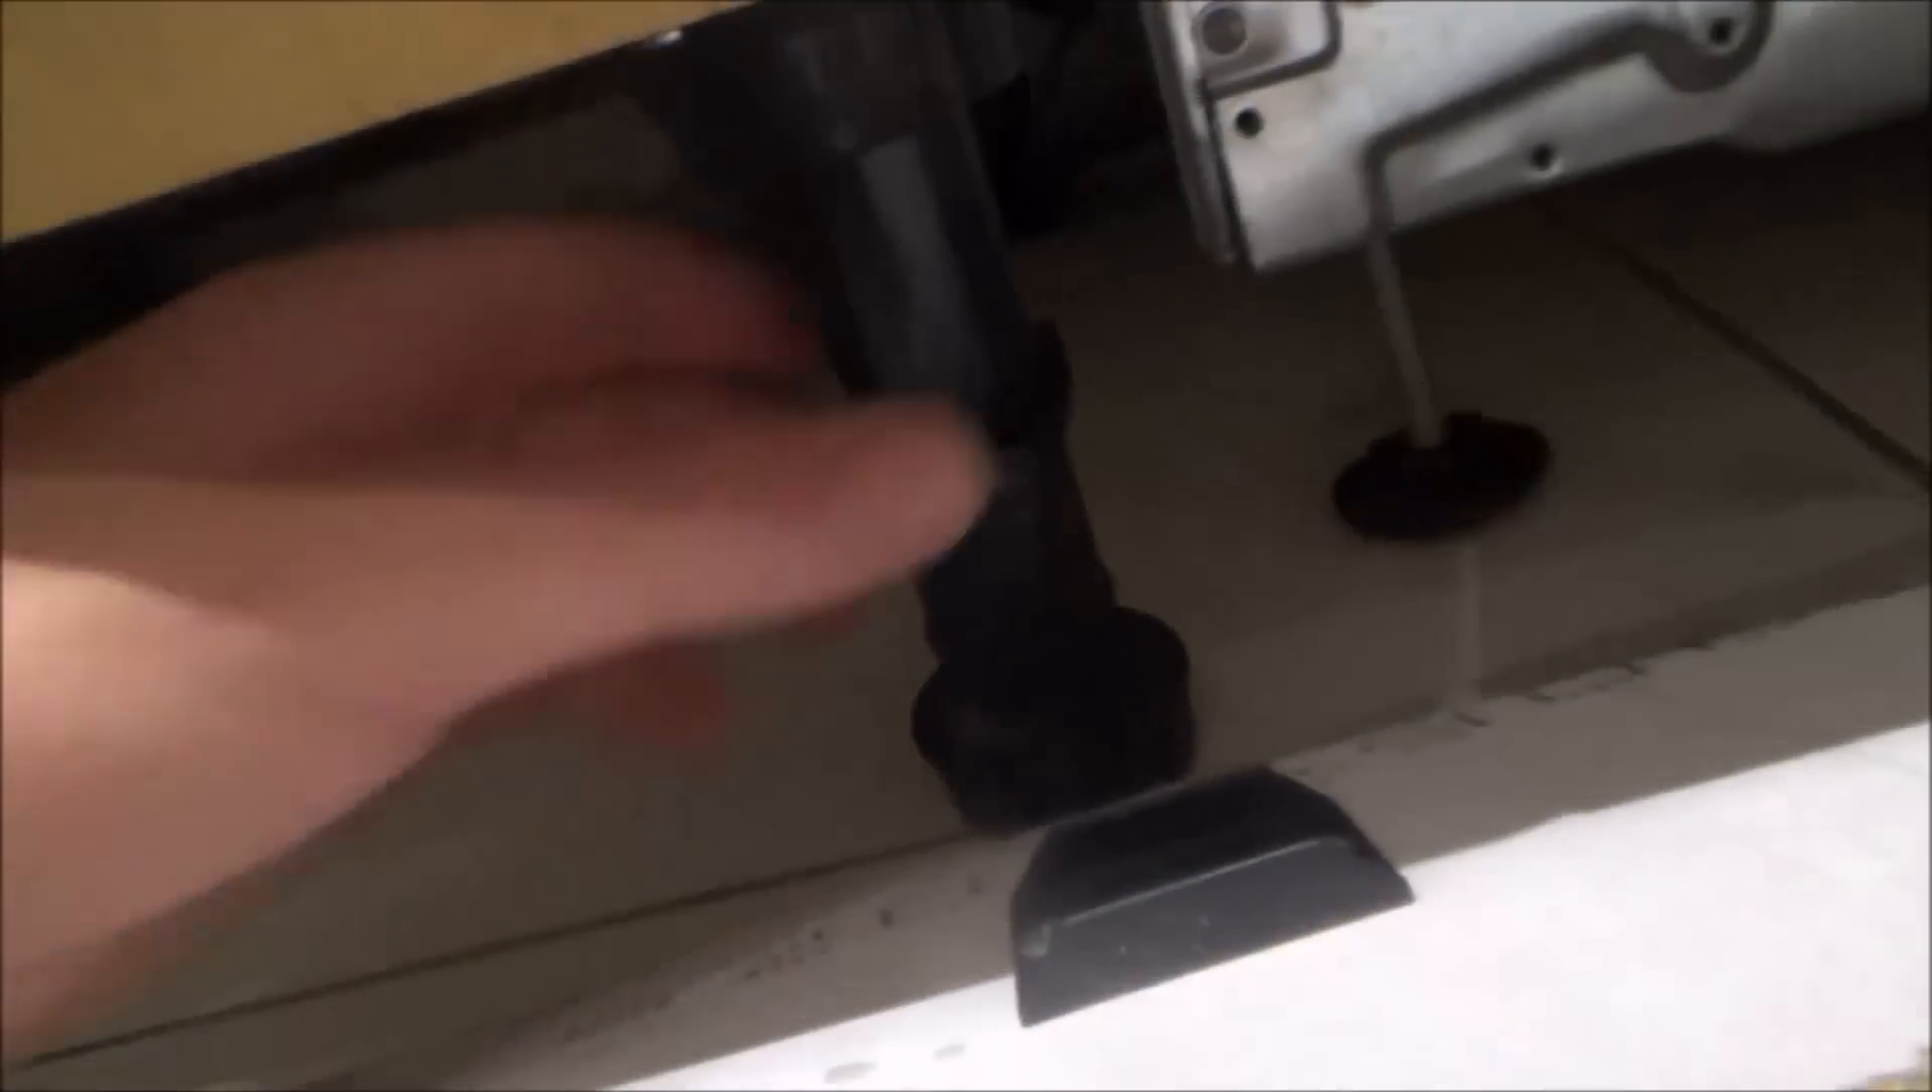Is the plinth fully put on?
No.